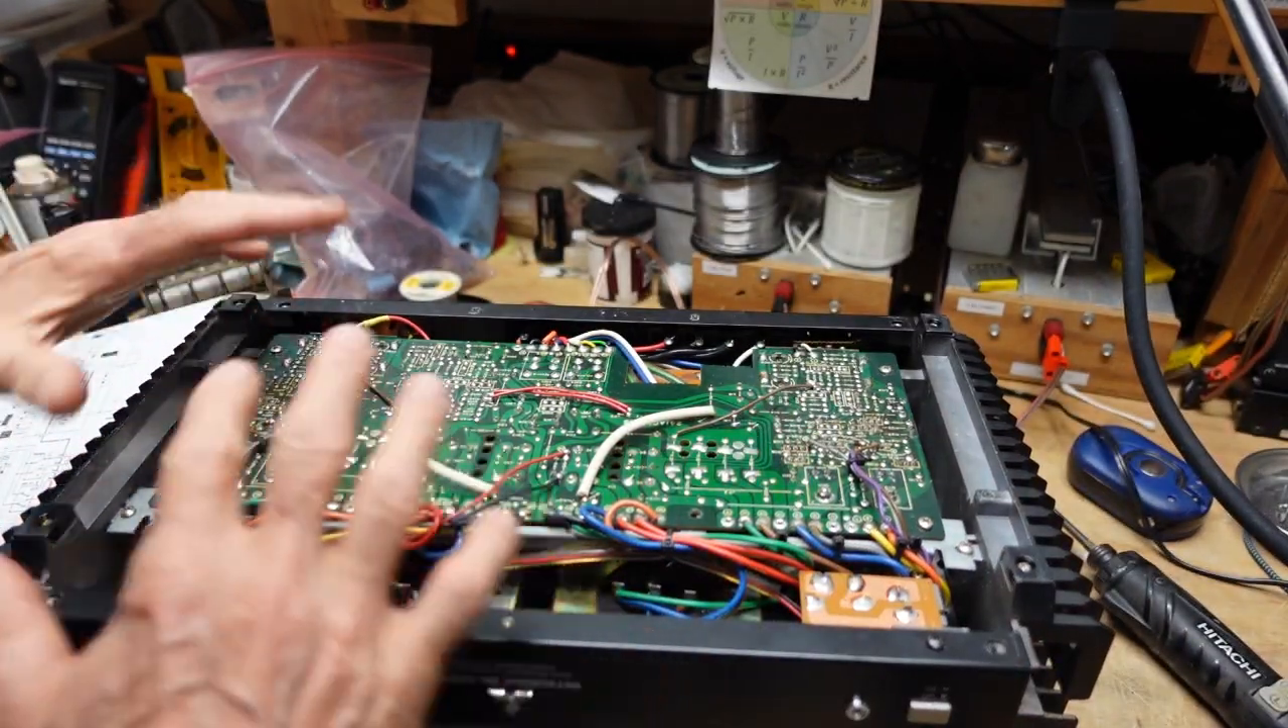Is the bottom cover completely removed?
Yes.